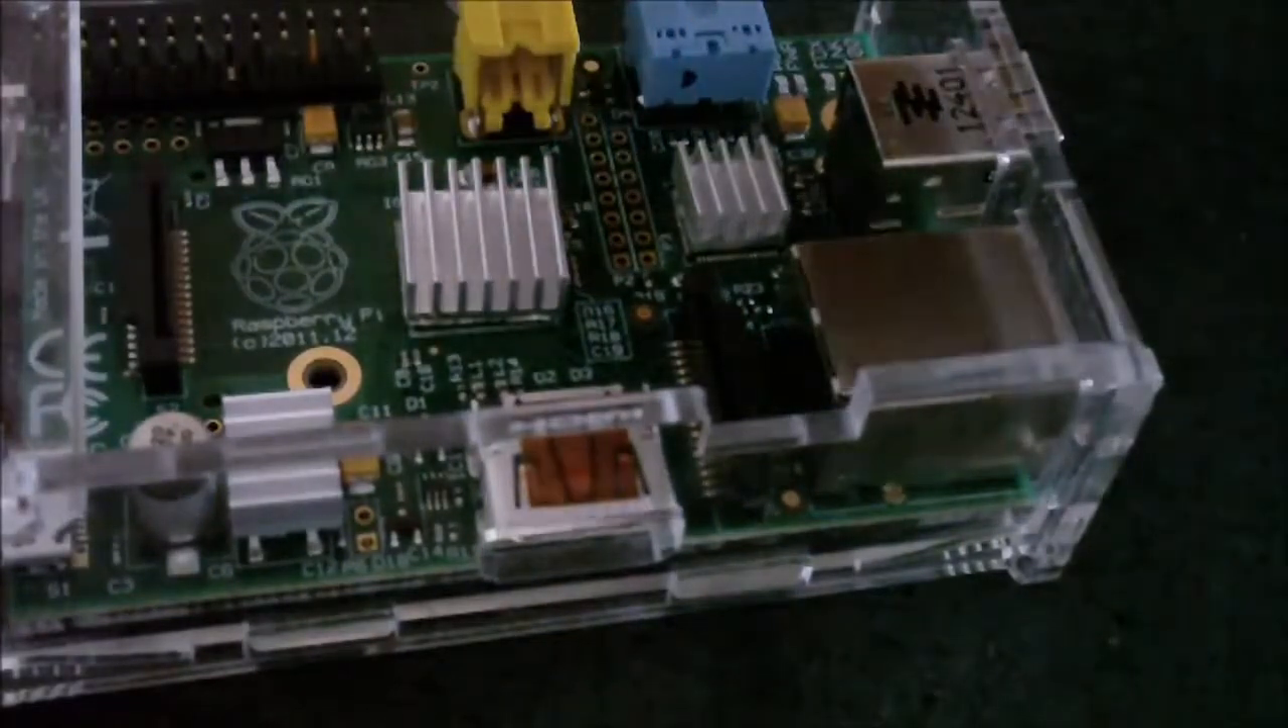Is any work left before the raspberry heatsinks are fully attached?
No.